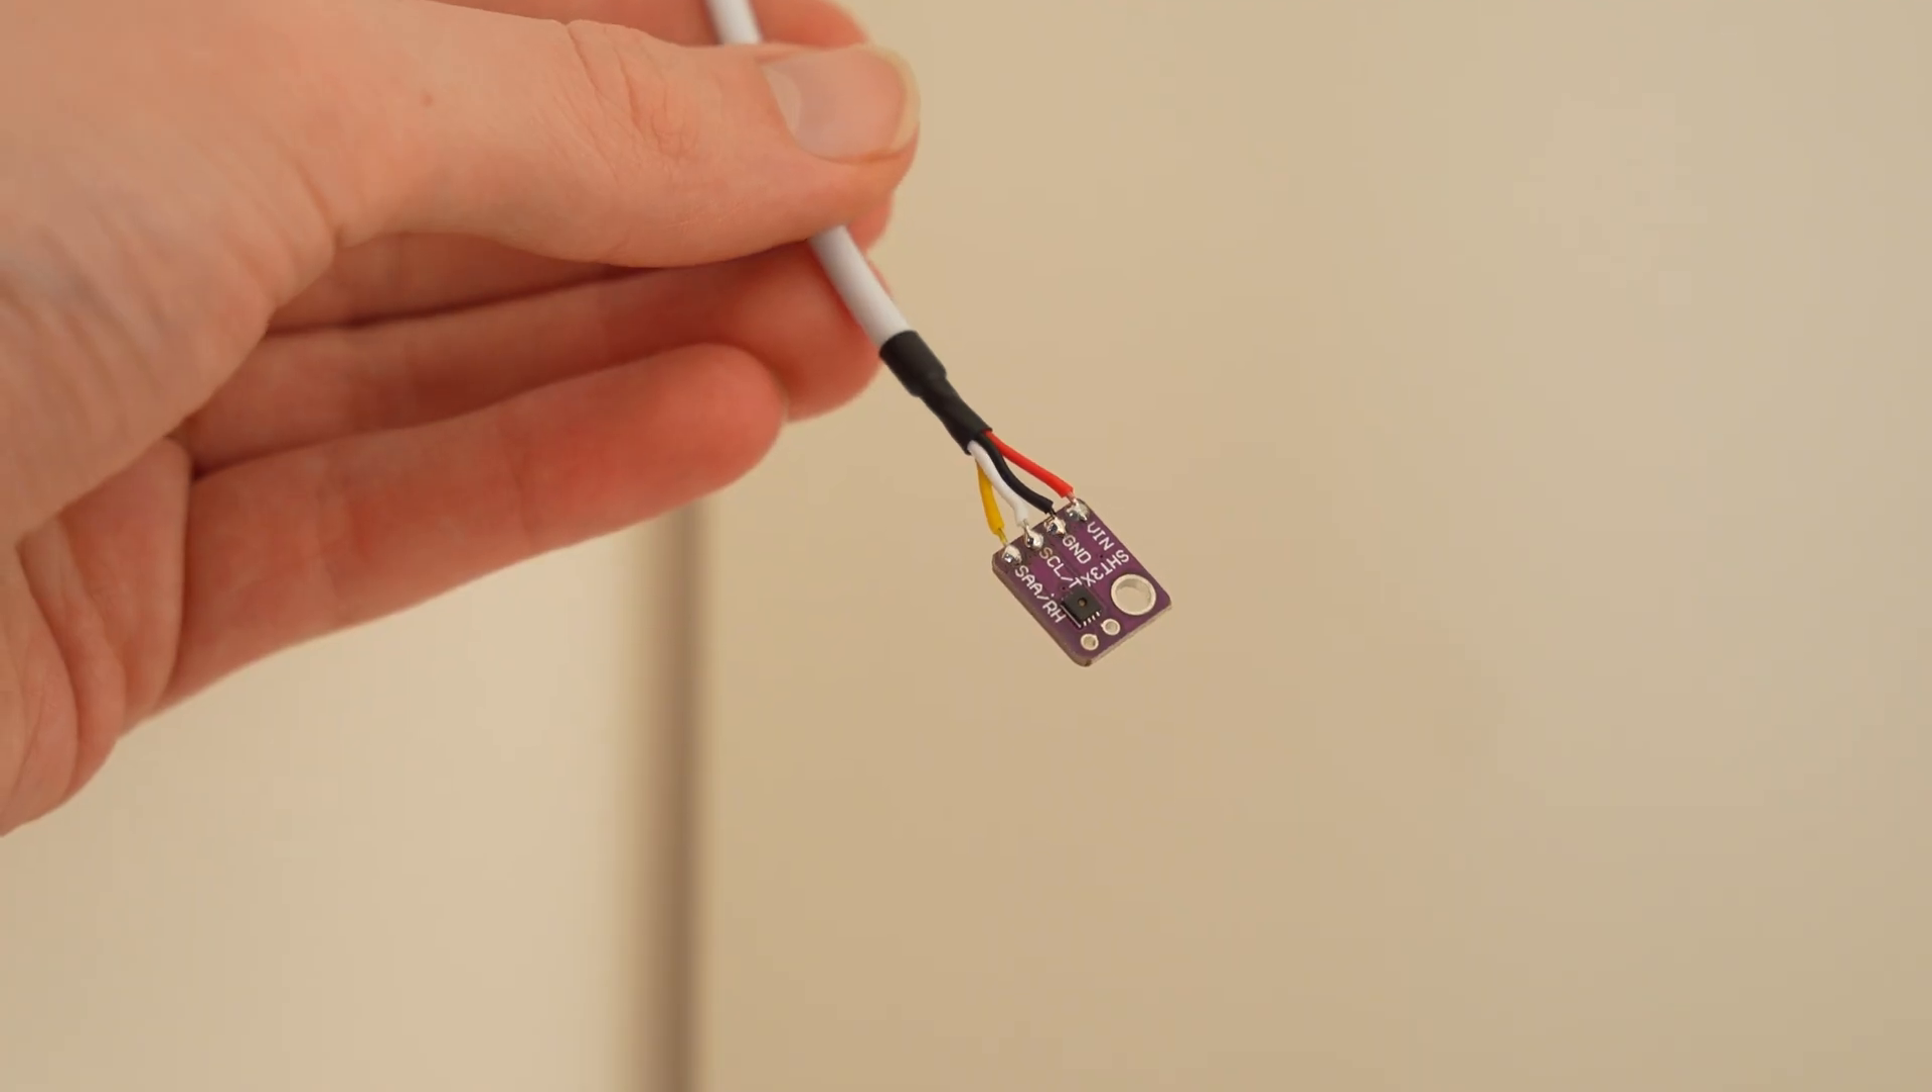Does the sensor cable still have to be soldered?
No.